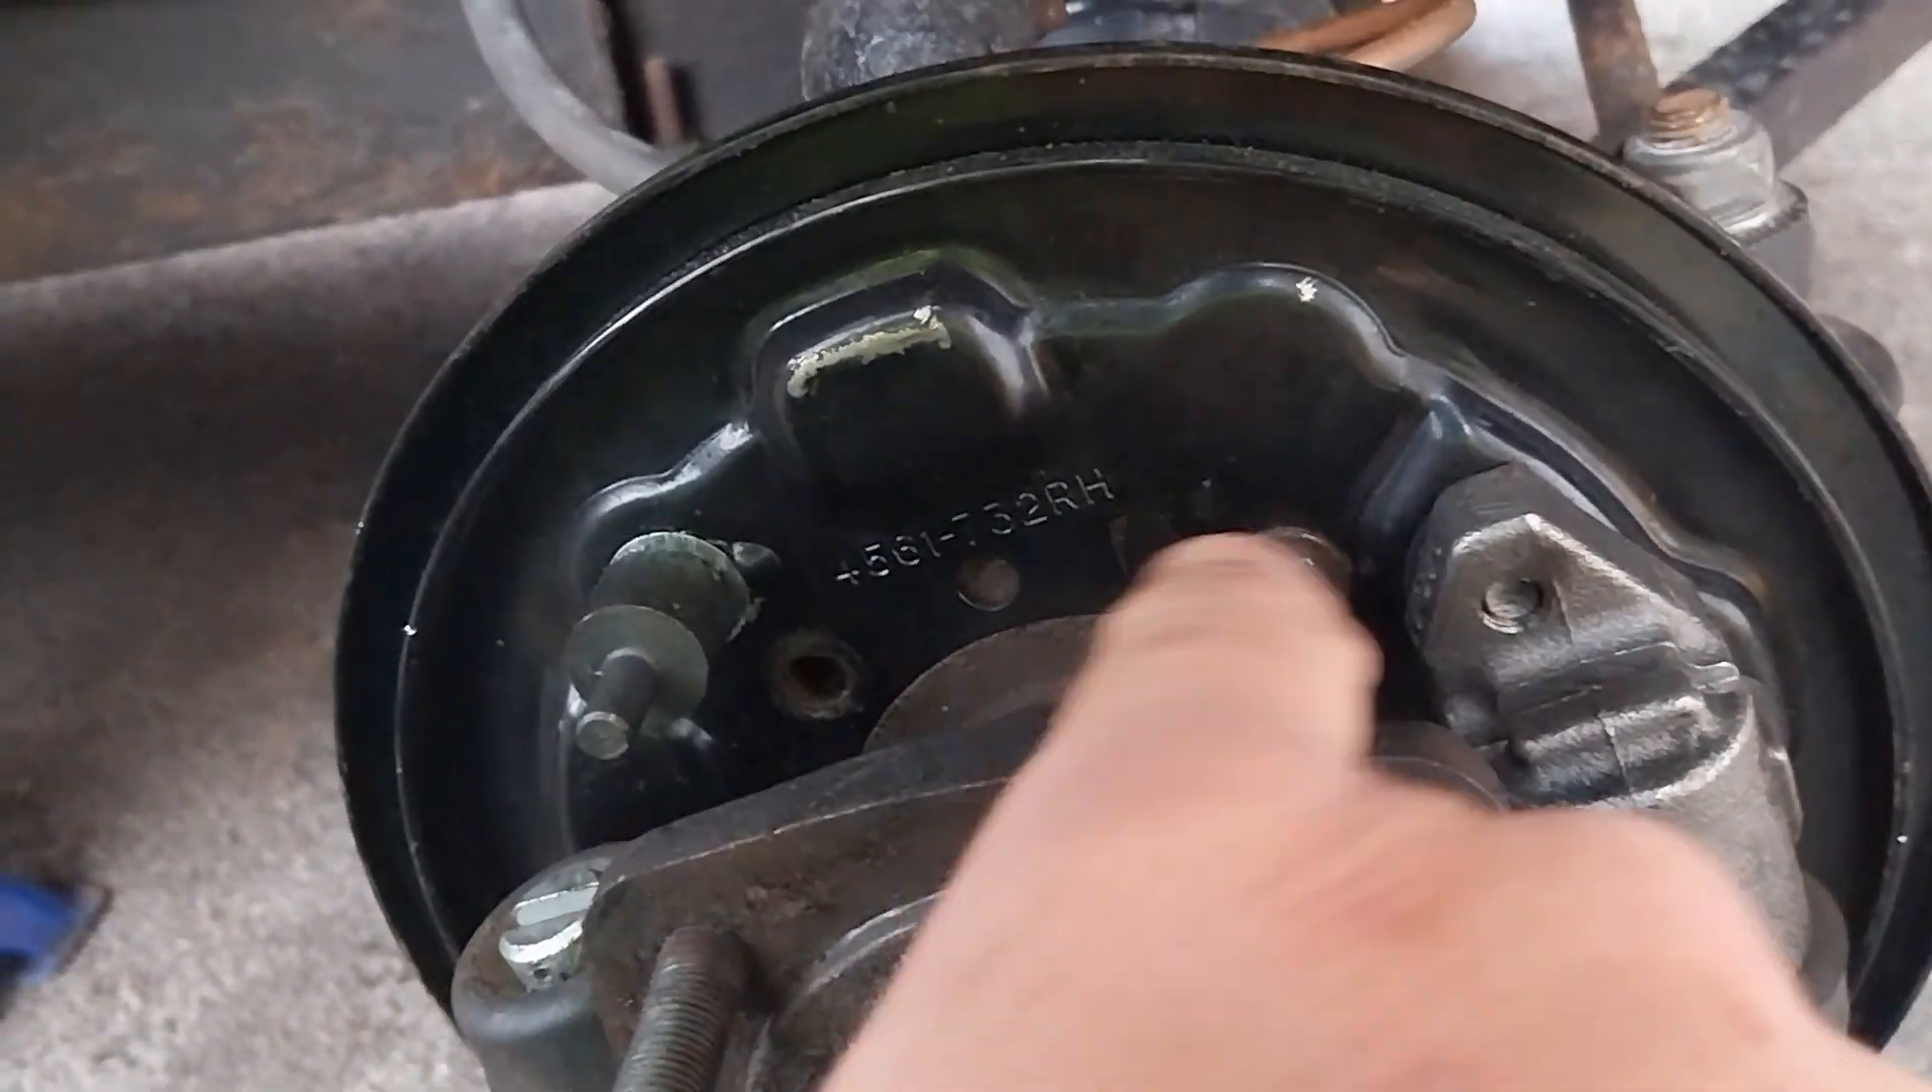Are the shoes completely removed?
Yes.